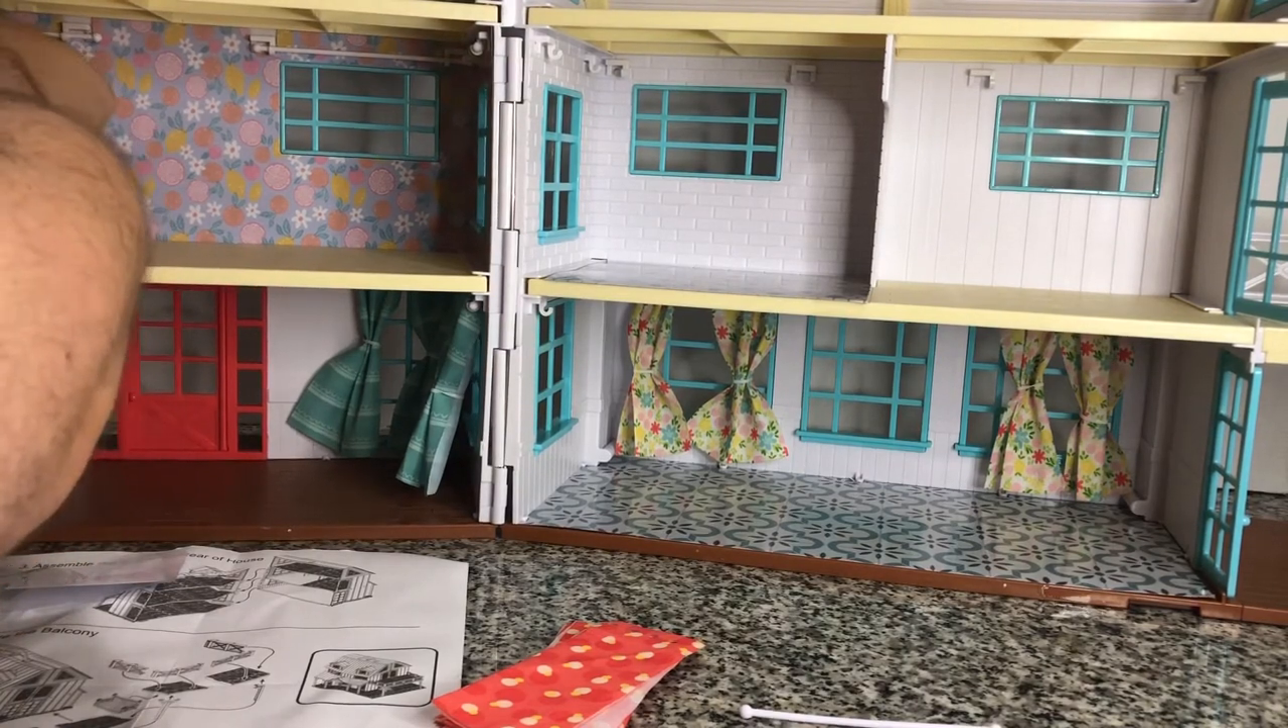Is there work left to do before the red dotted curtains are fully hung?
Yes.